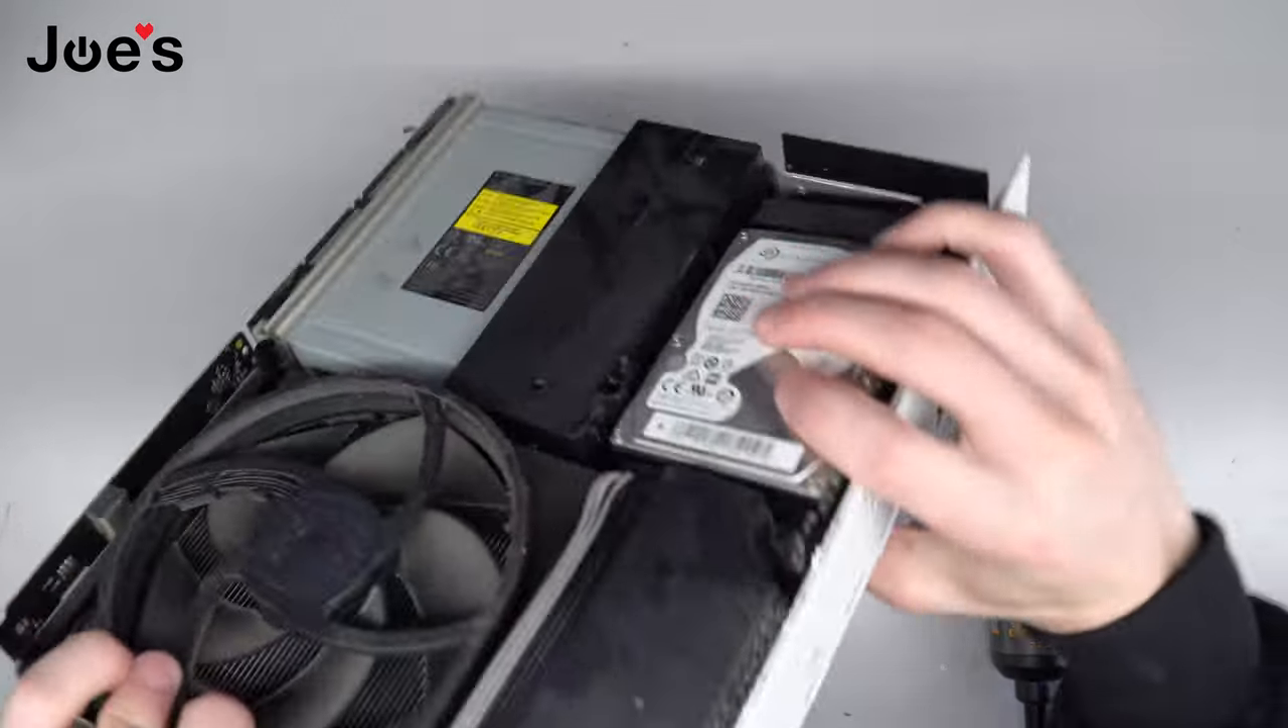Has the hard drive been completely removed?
No.